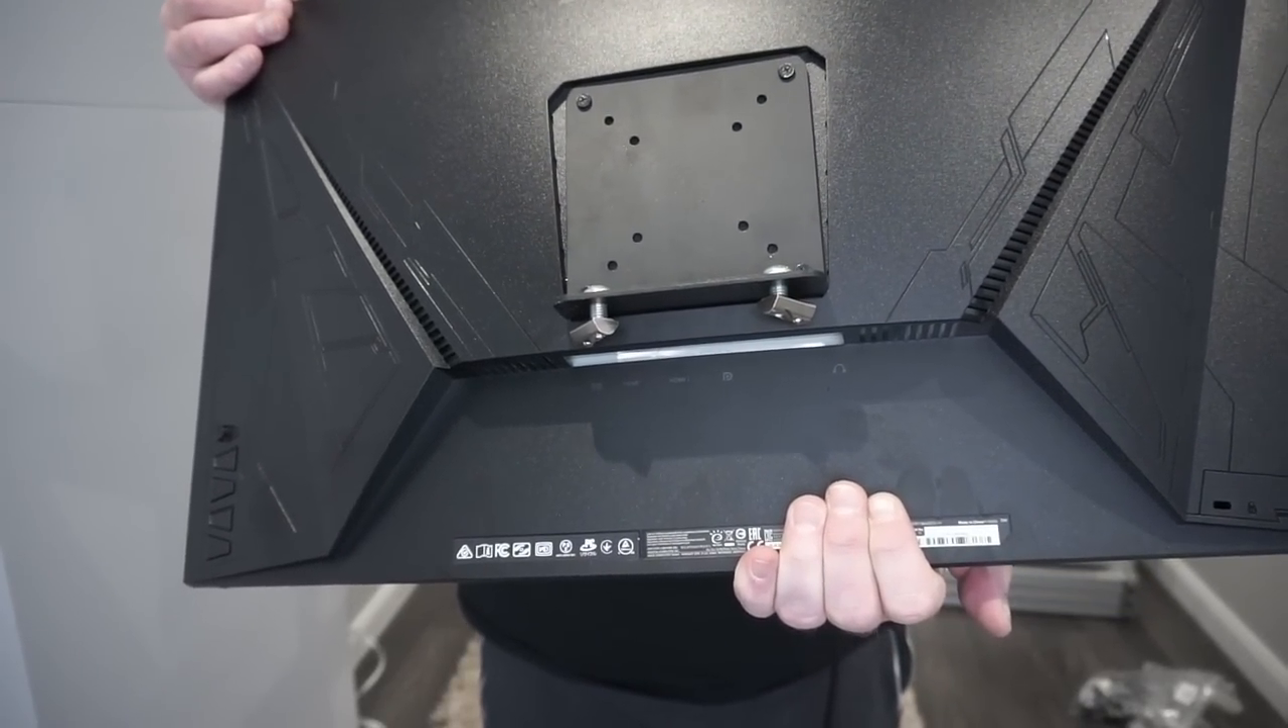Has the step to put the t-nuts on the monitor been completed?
Yes.